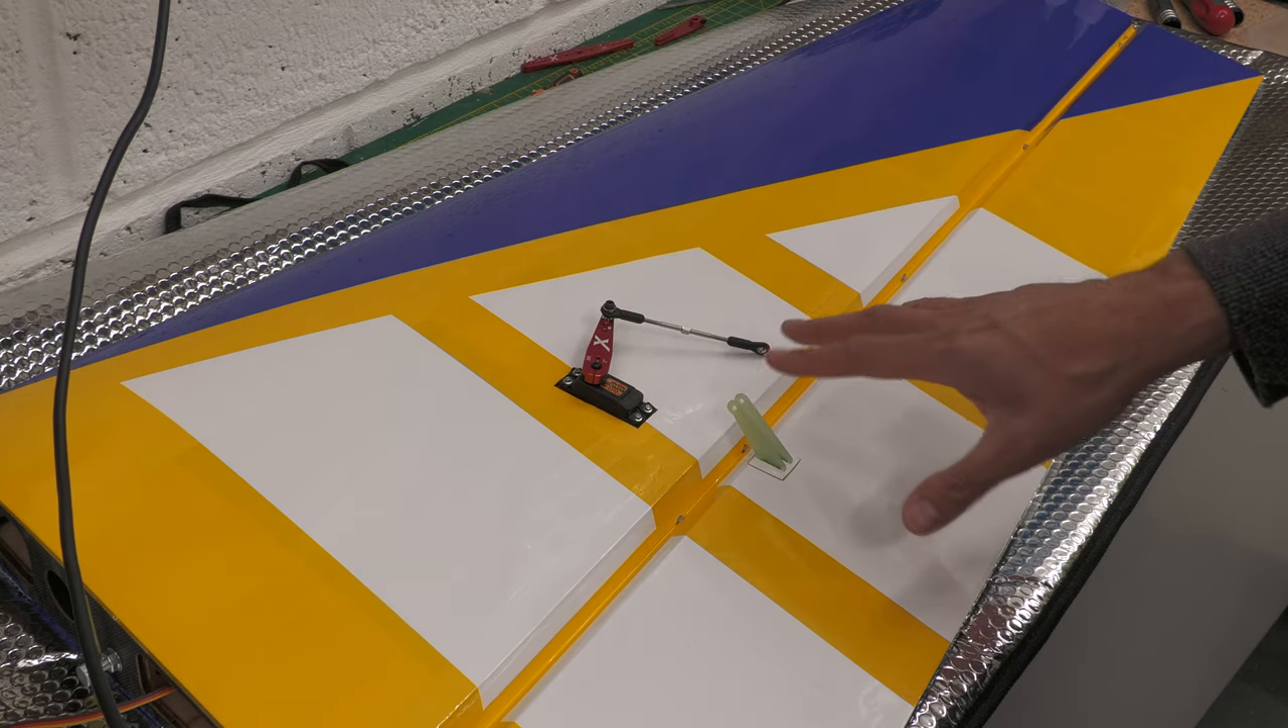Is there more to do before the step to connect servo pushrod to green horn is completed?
Yes.